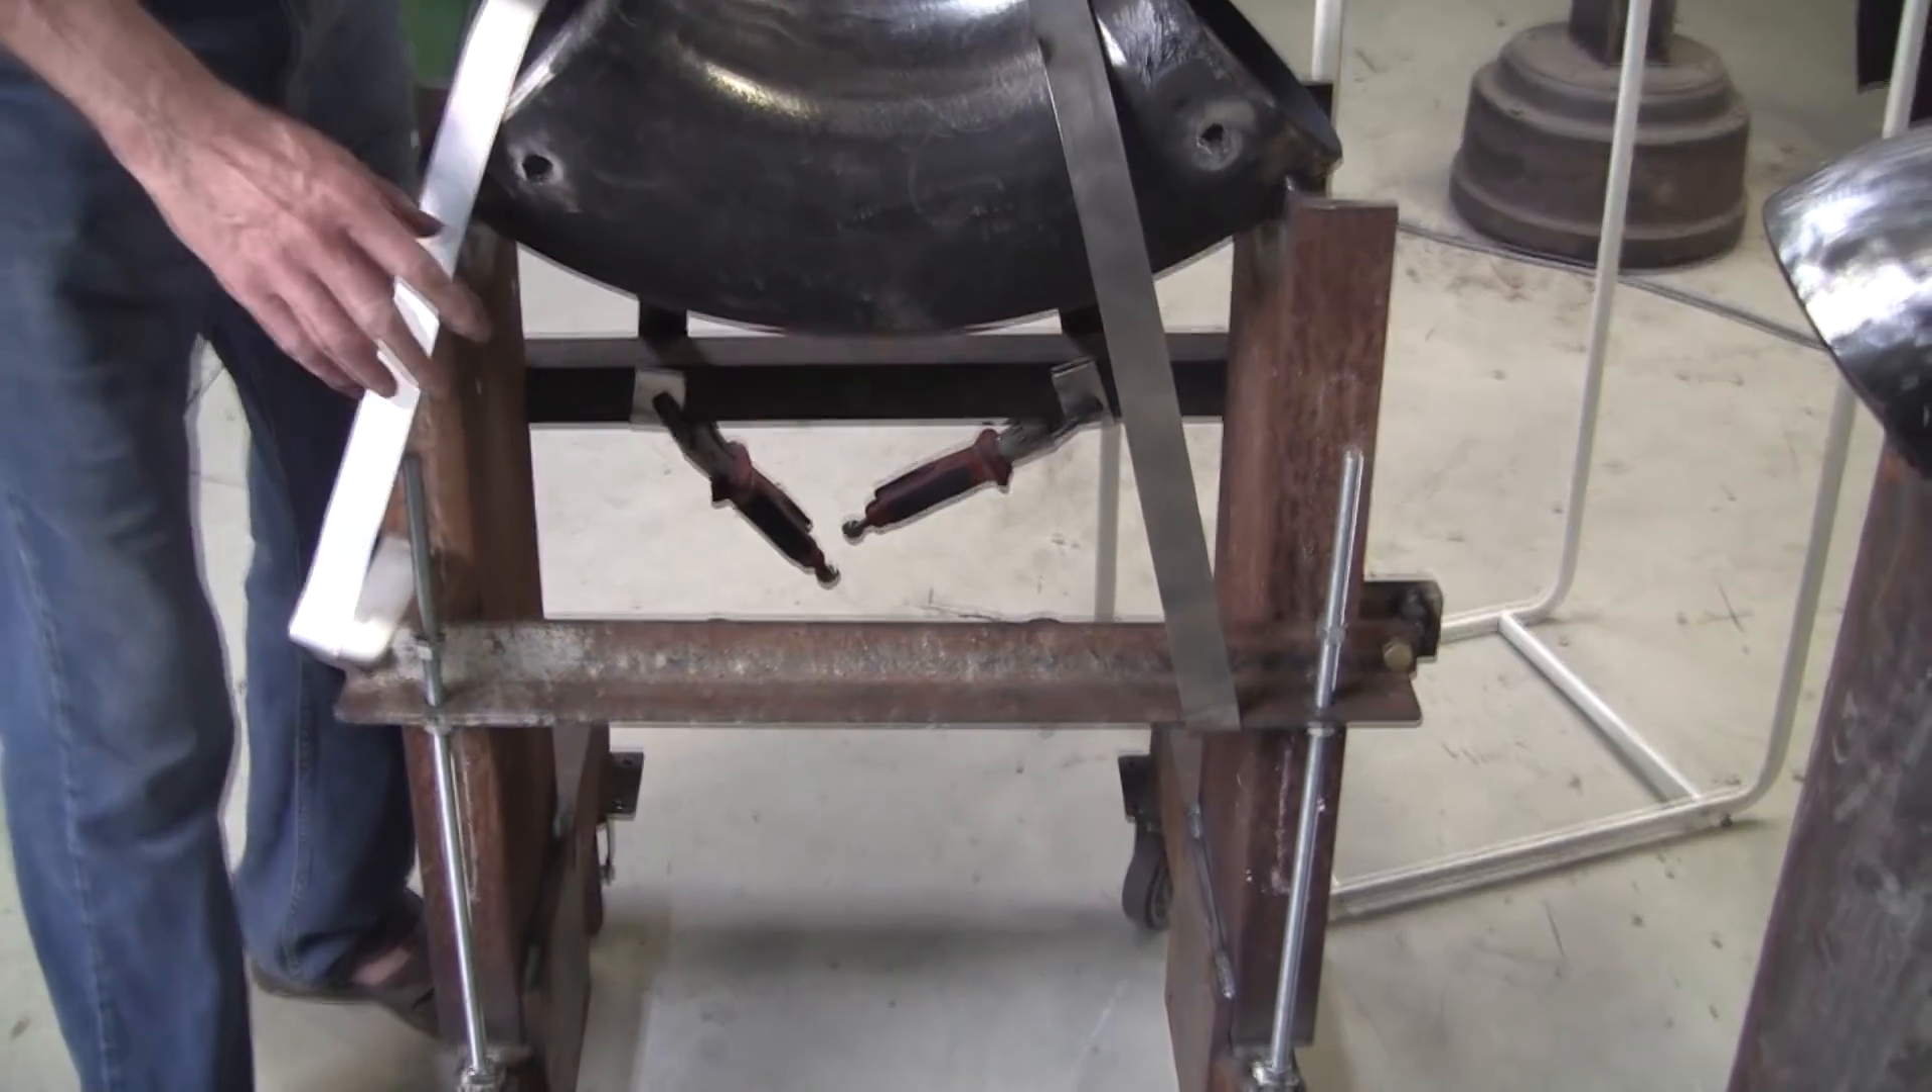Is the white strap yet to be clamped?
Yes.